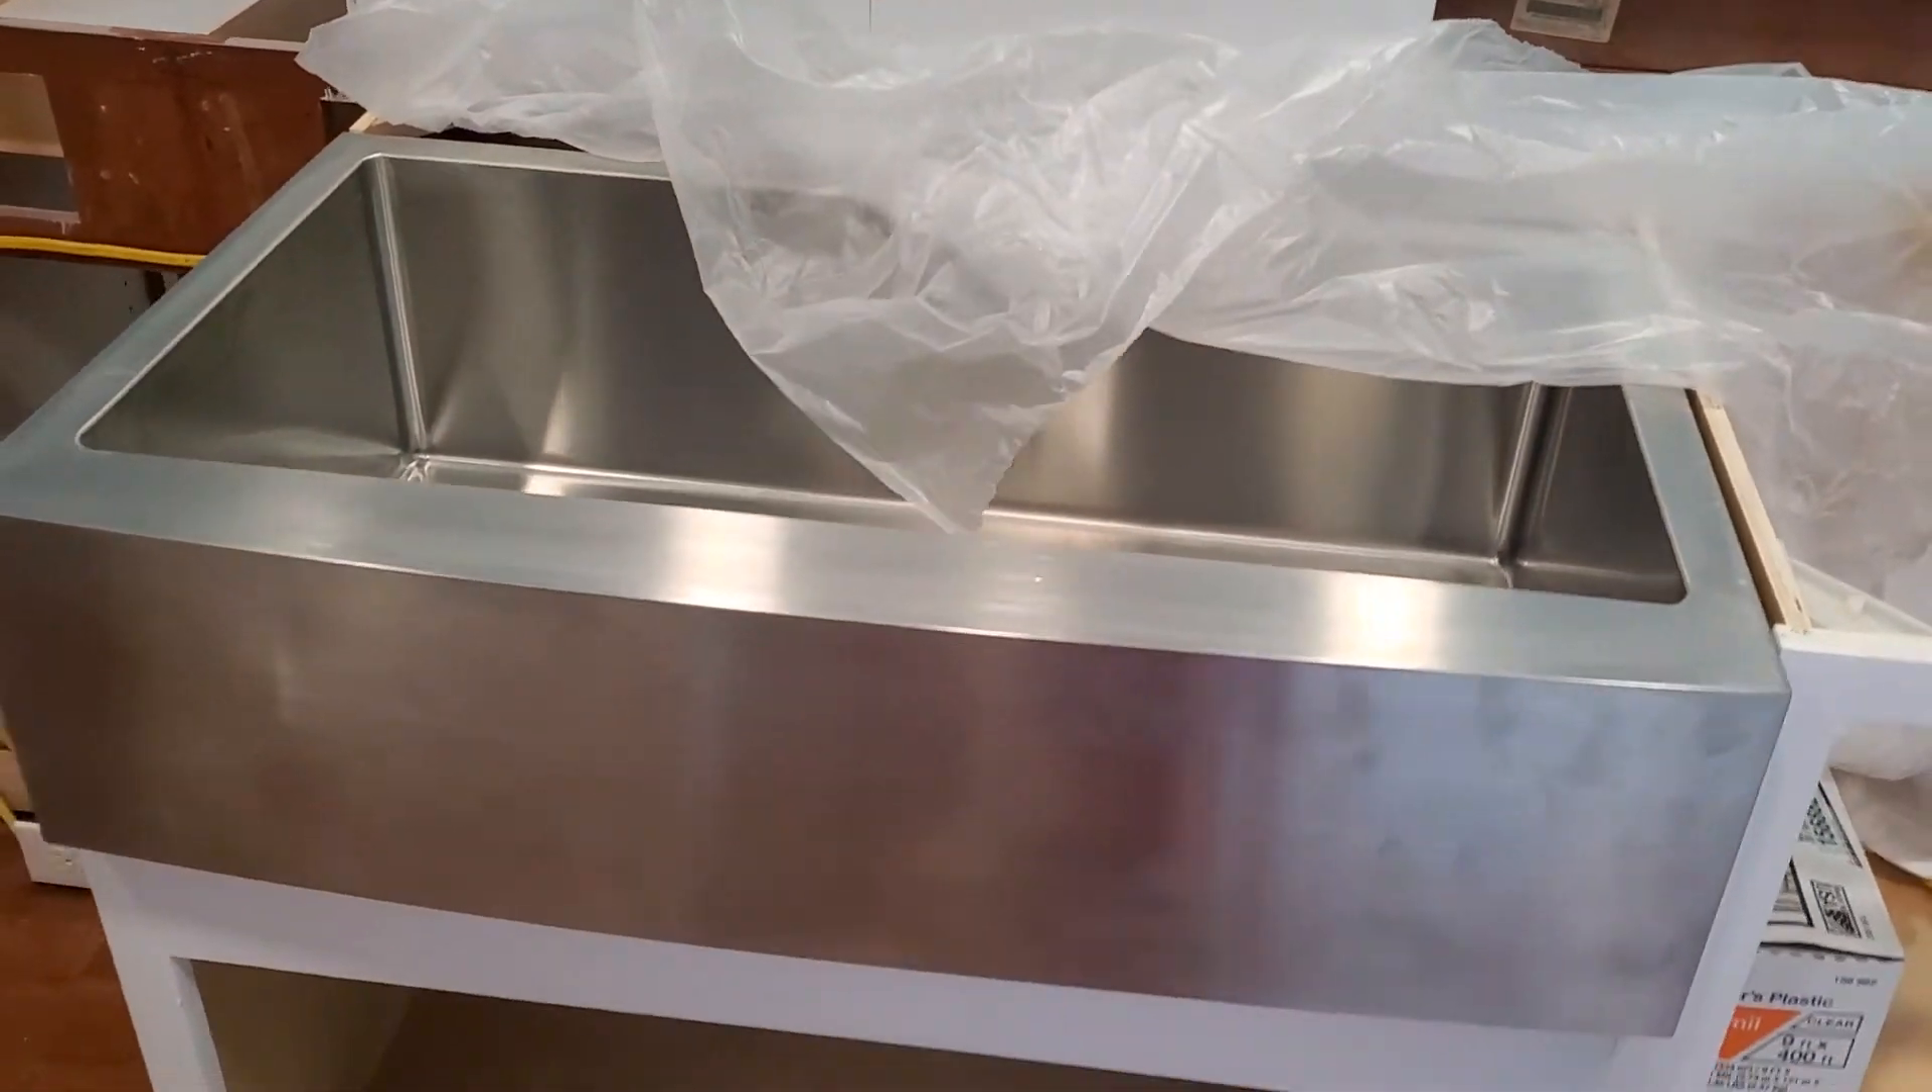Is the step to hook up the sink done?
No.